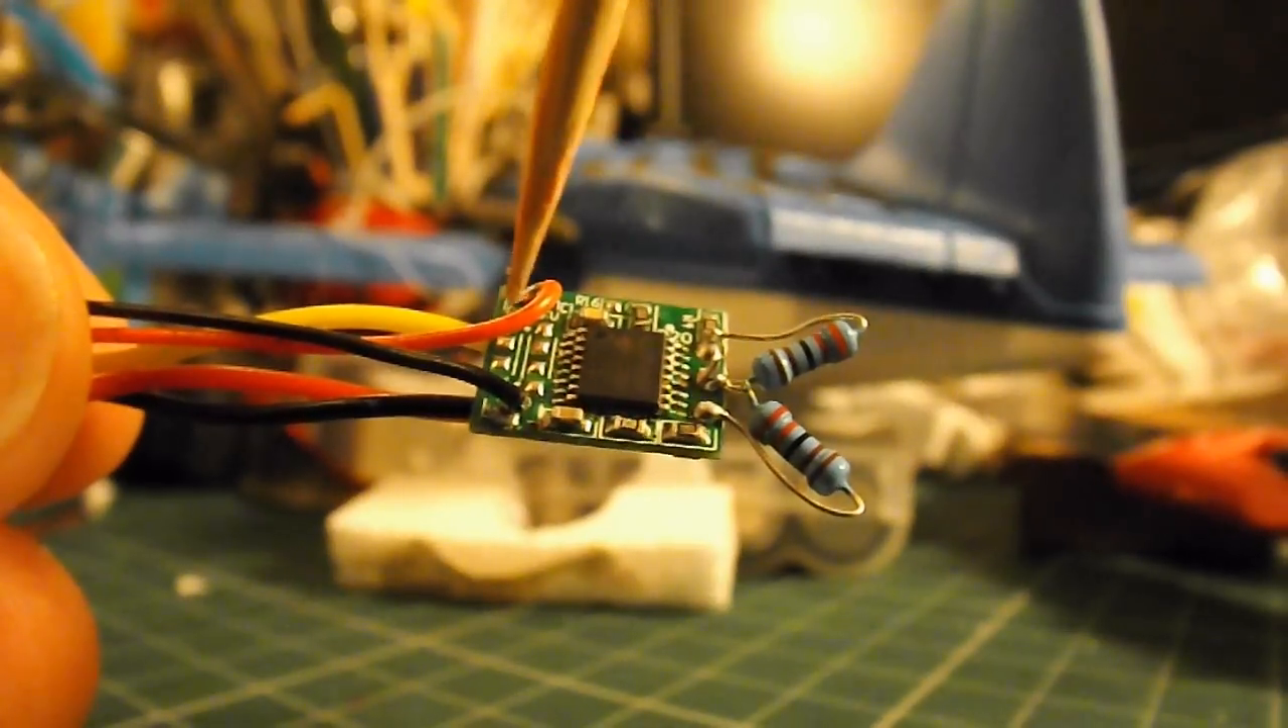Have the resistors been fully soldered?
Yes.